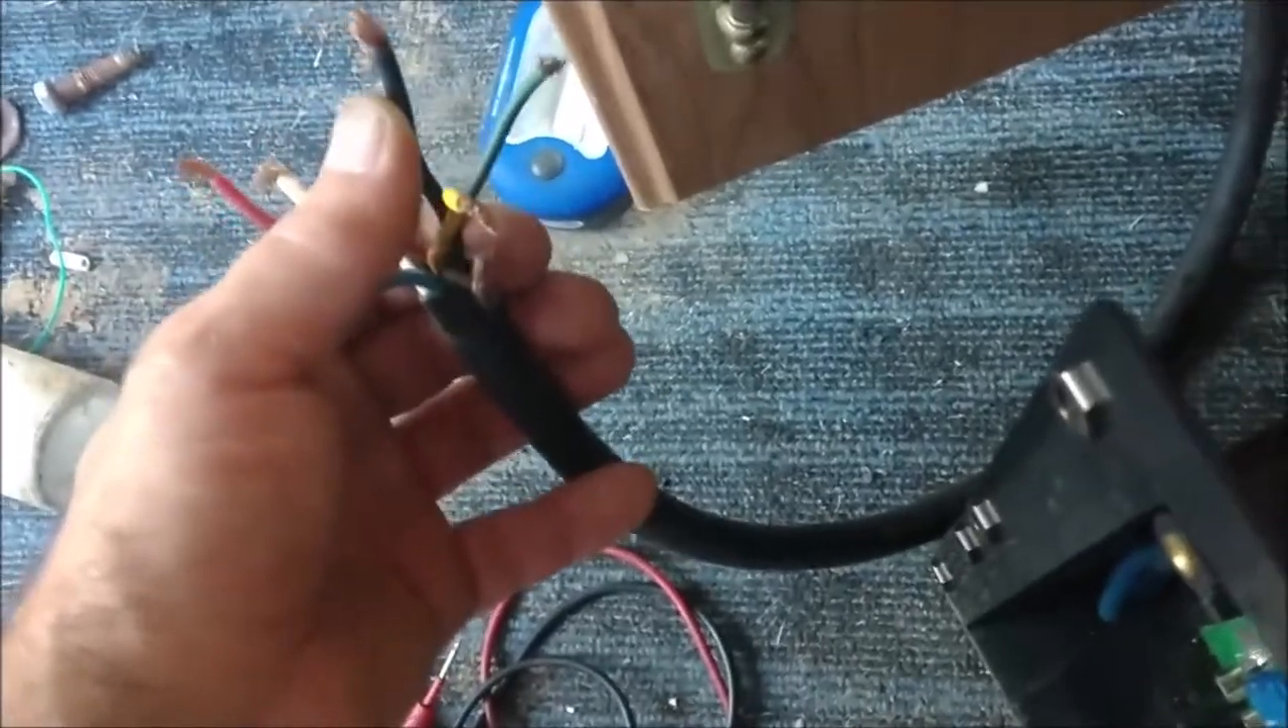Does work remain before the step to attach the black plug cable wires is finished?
Yes.